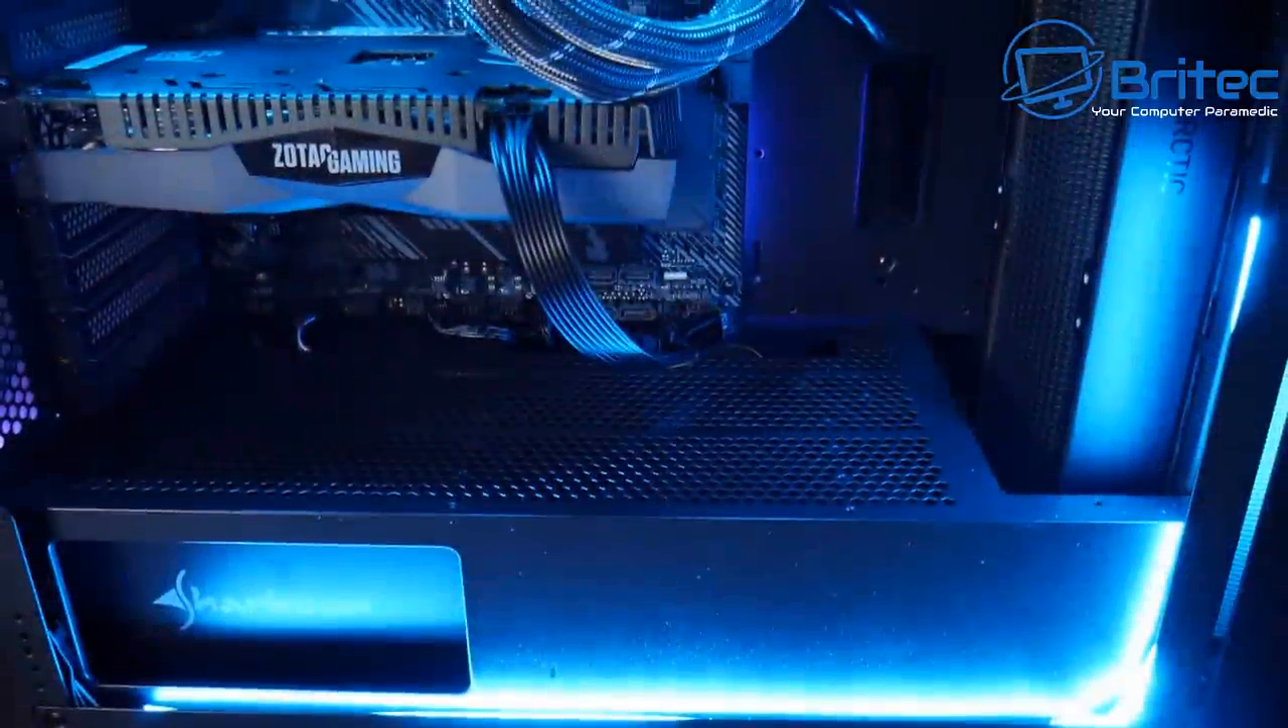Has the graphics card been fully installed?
Yes.